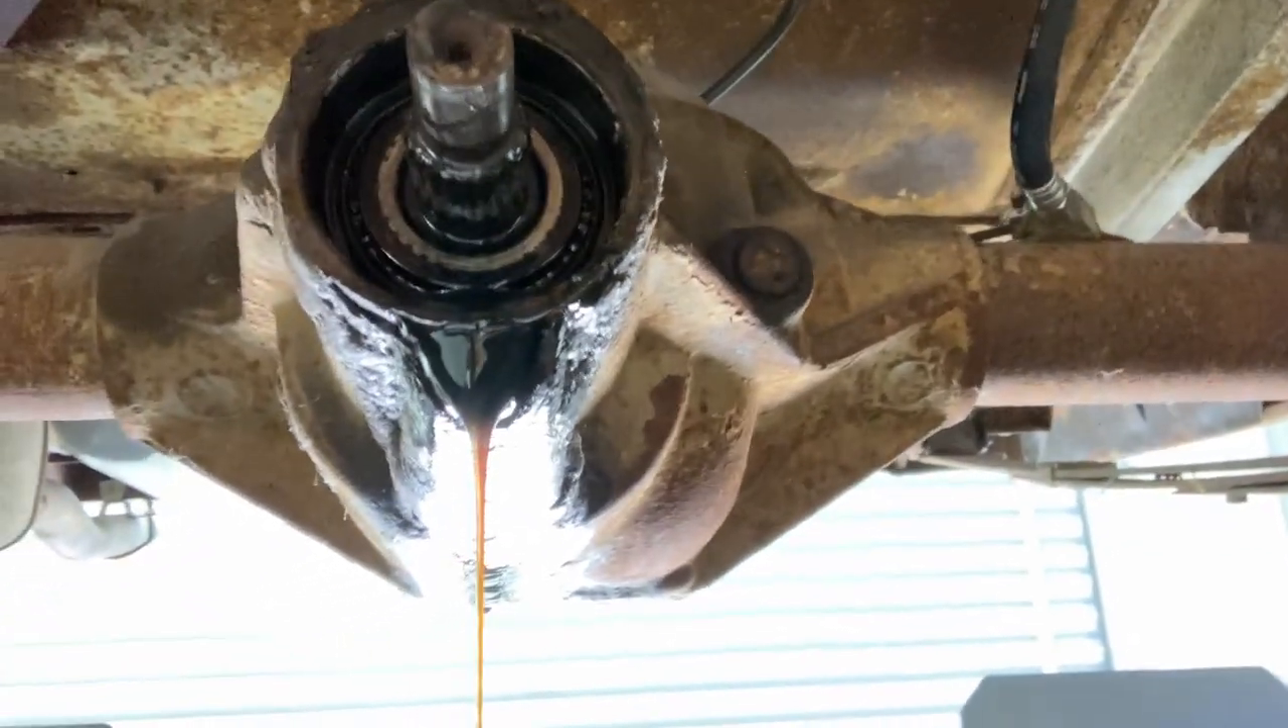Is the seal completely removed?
Yes.